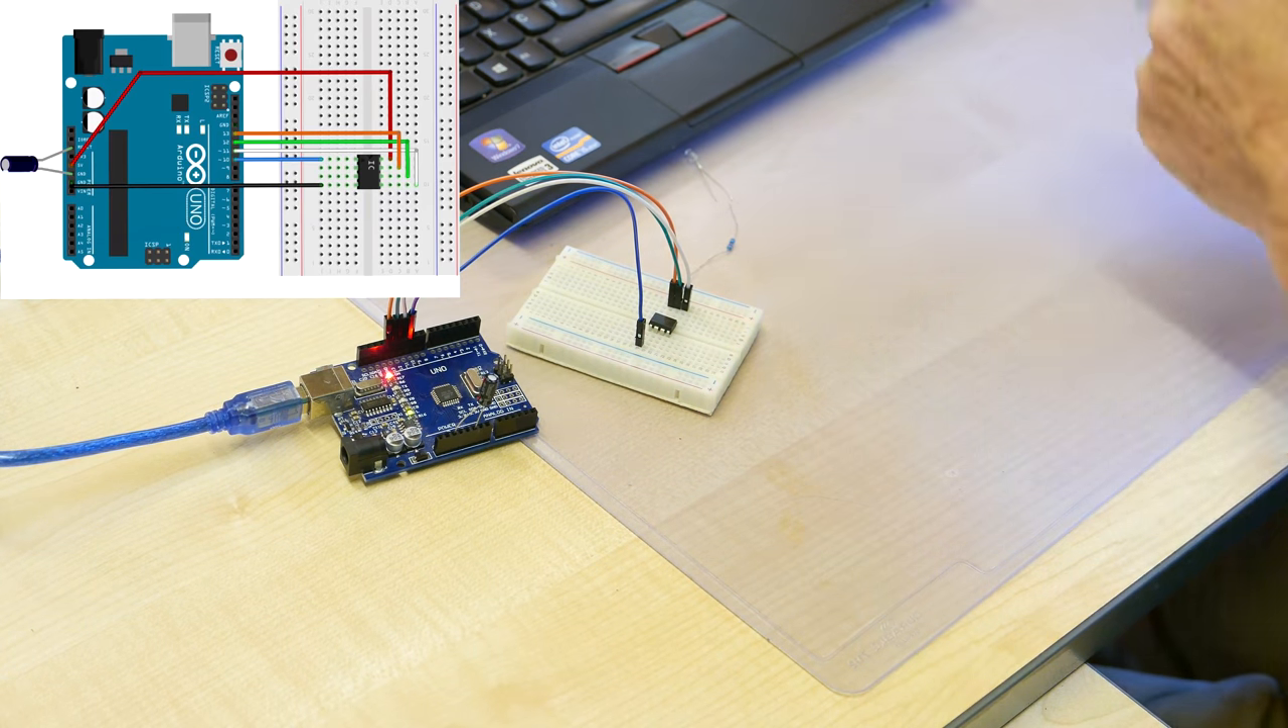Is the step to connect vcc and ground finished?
No.